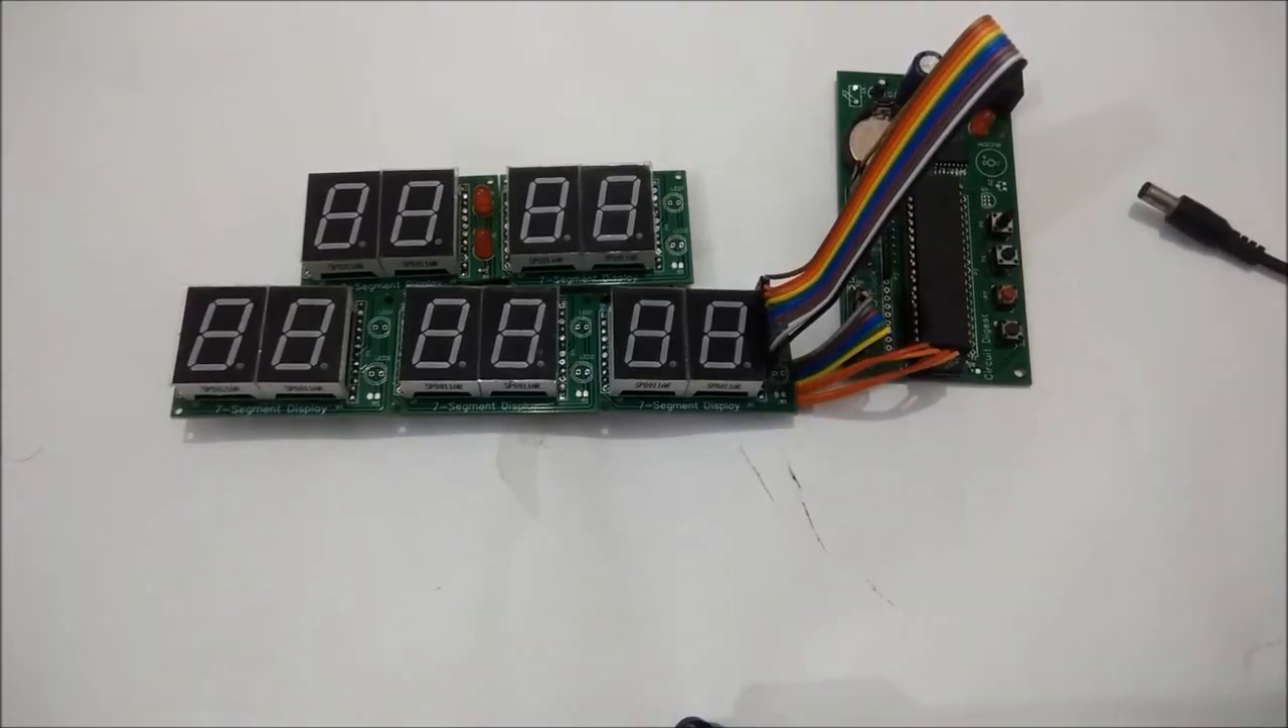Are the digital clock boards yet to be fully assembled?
No.